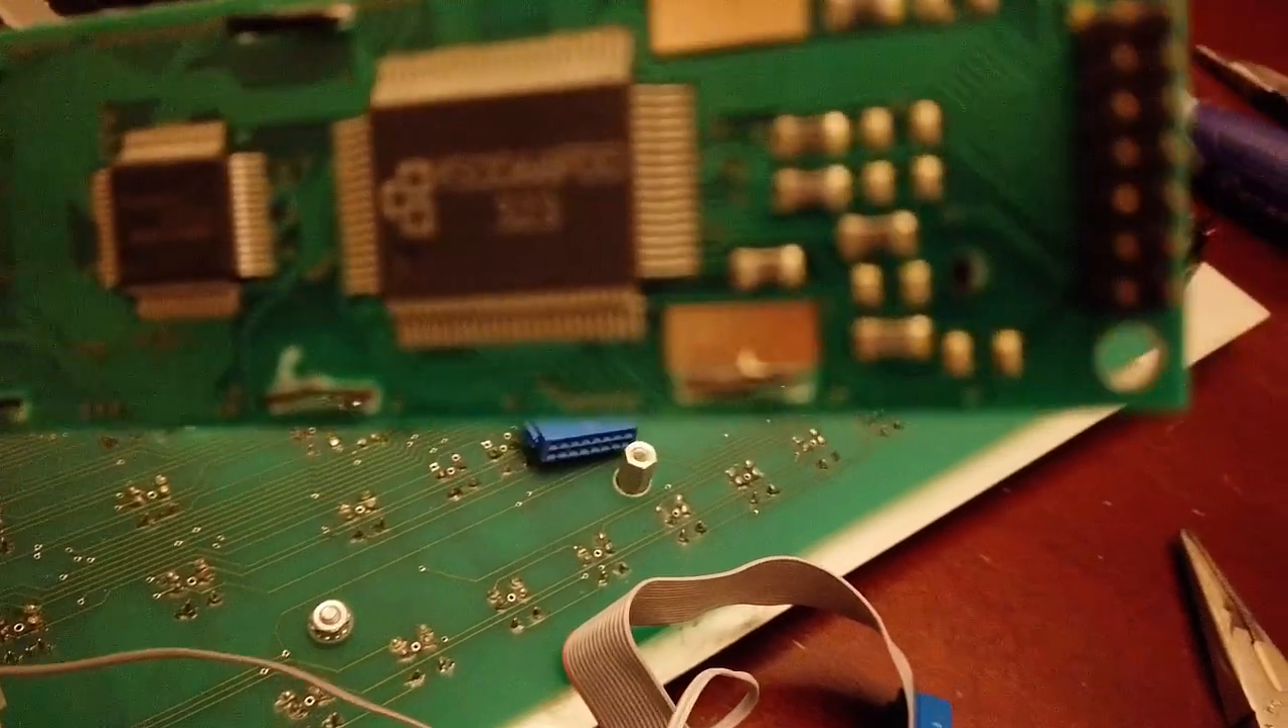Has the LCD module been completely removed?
Yes.